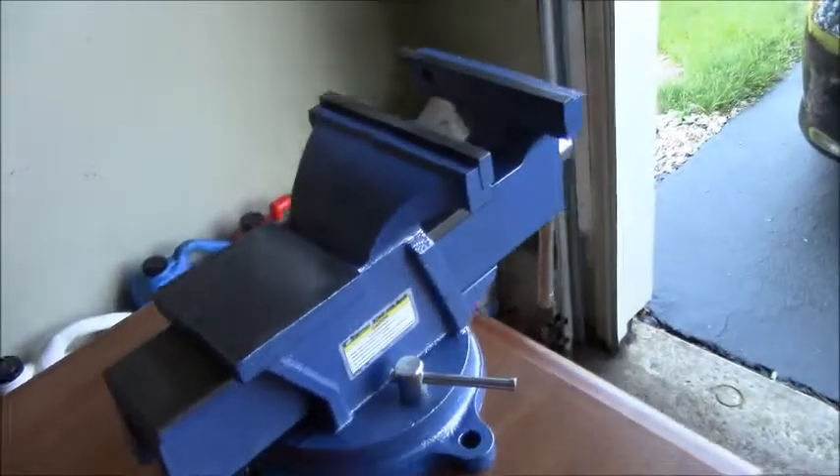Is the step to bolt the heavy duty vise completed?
No.